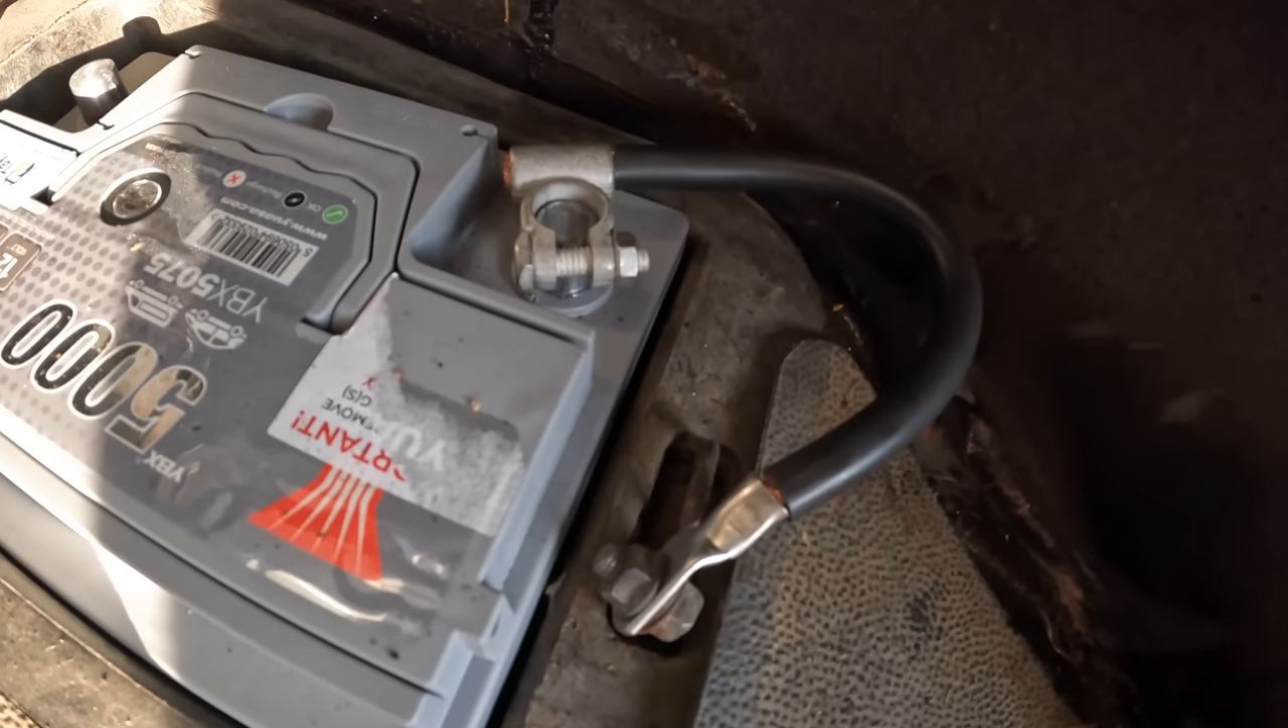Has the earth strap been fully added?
Yes.